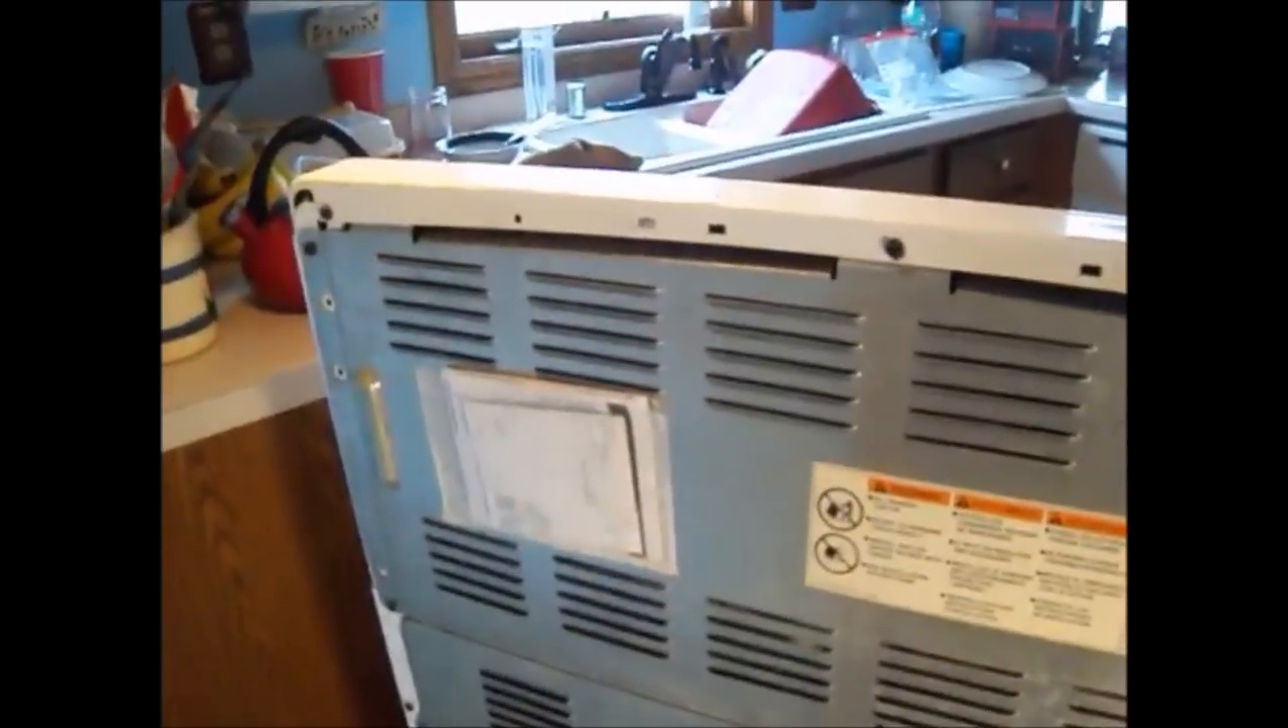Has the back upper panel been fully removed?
No.